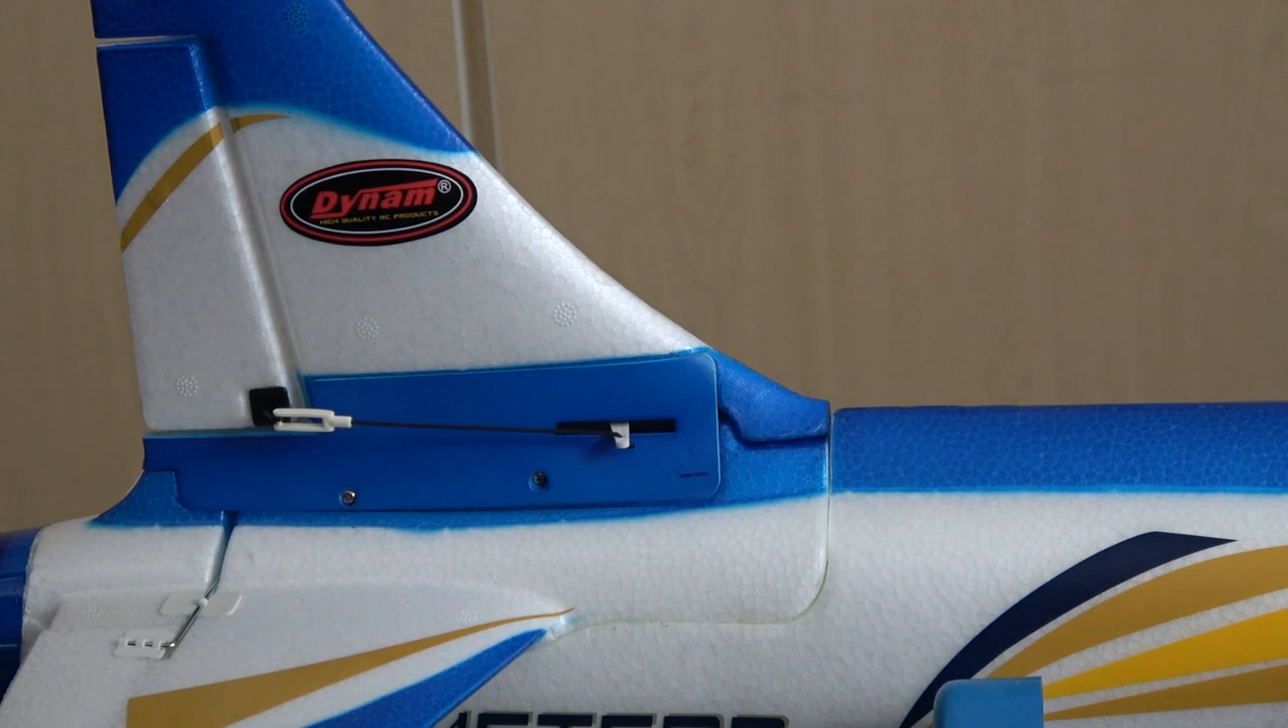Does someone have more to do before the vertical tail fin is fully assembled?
No.